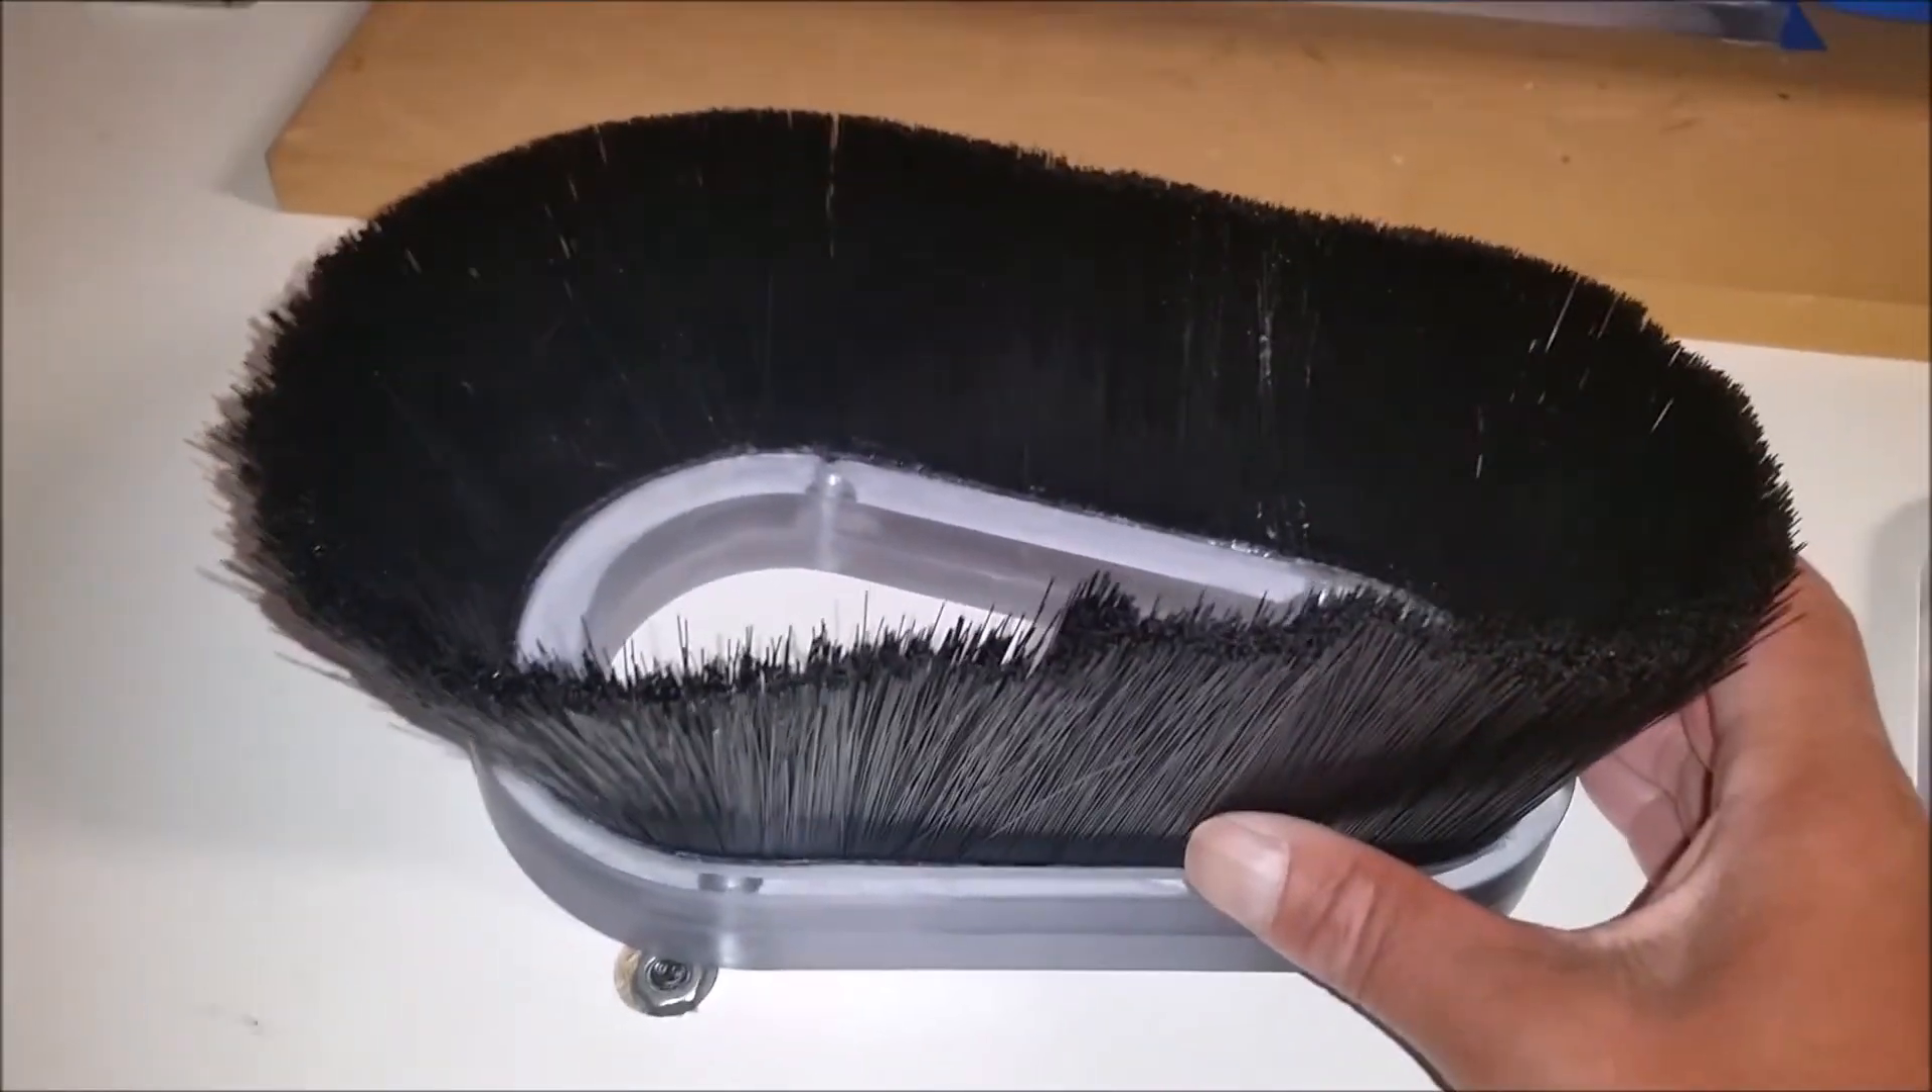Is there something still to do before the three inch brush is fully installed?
No.